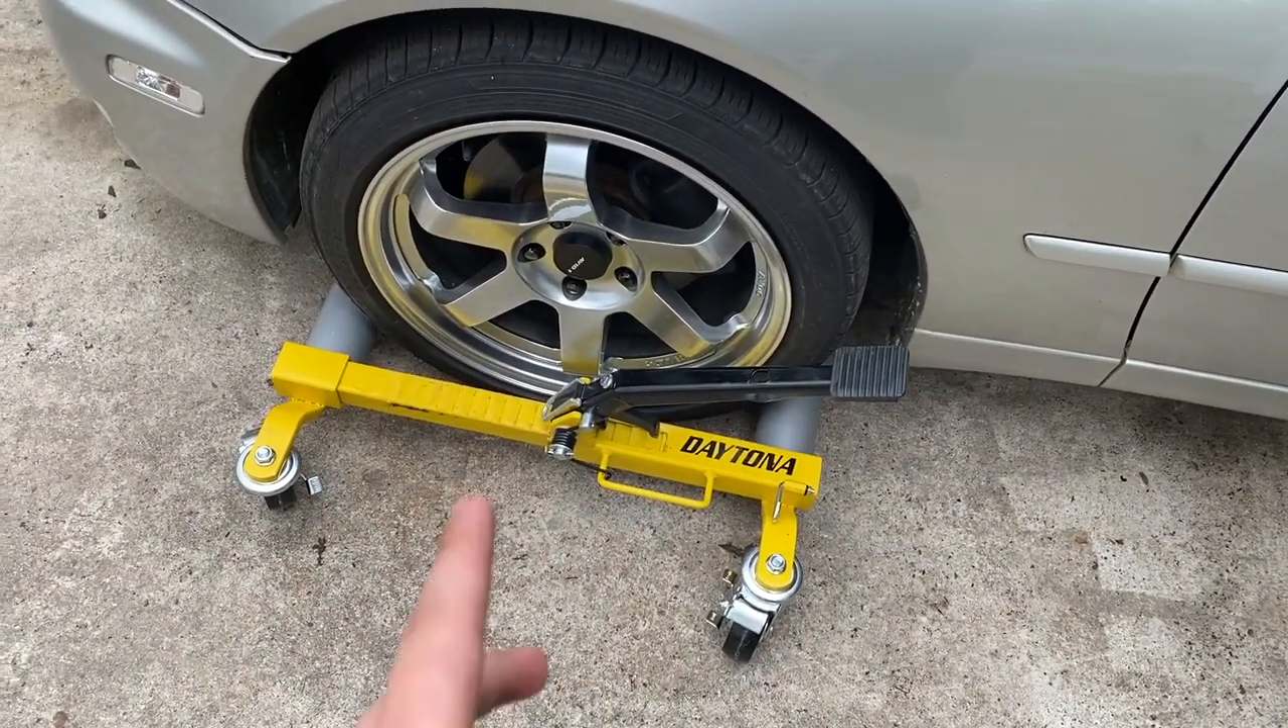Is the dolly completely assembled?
Yes.